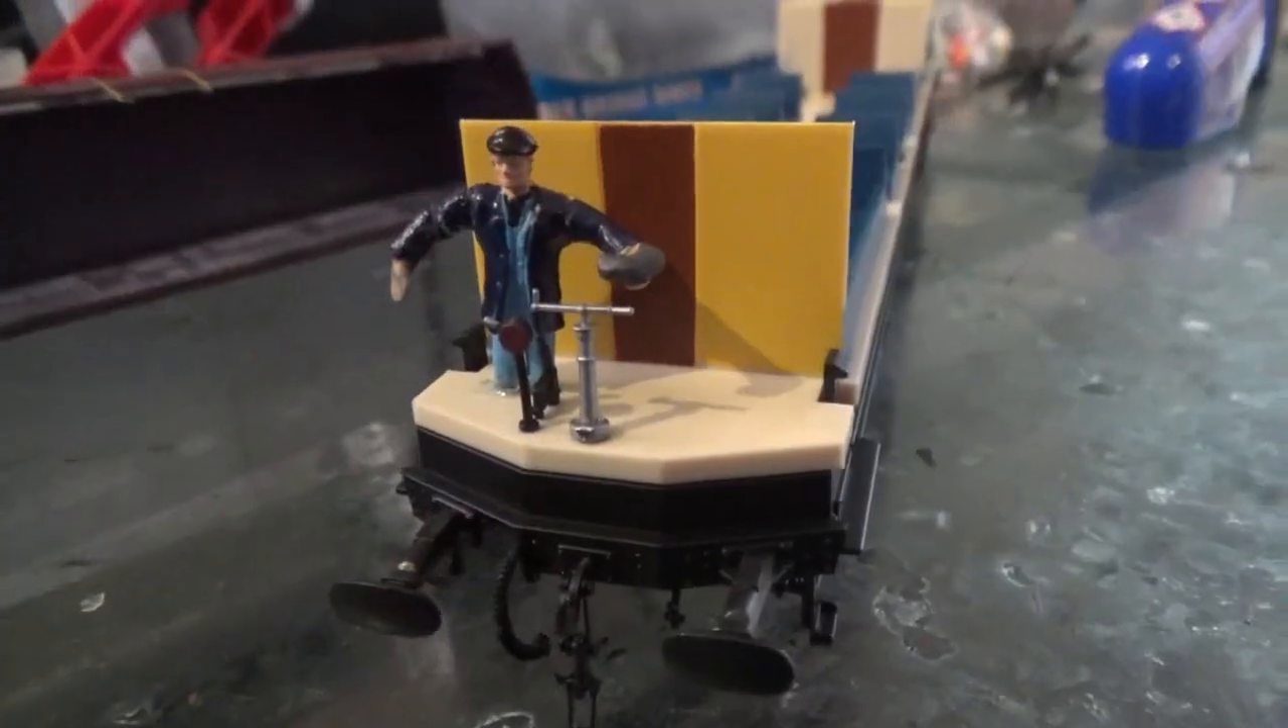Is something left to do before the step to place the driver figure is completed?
No.